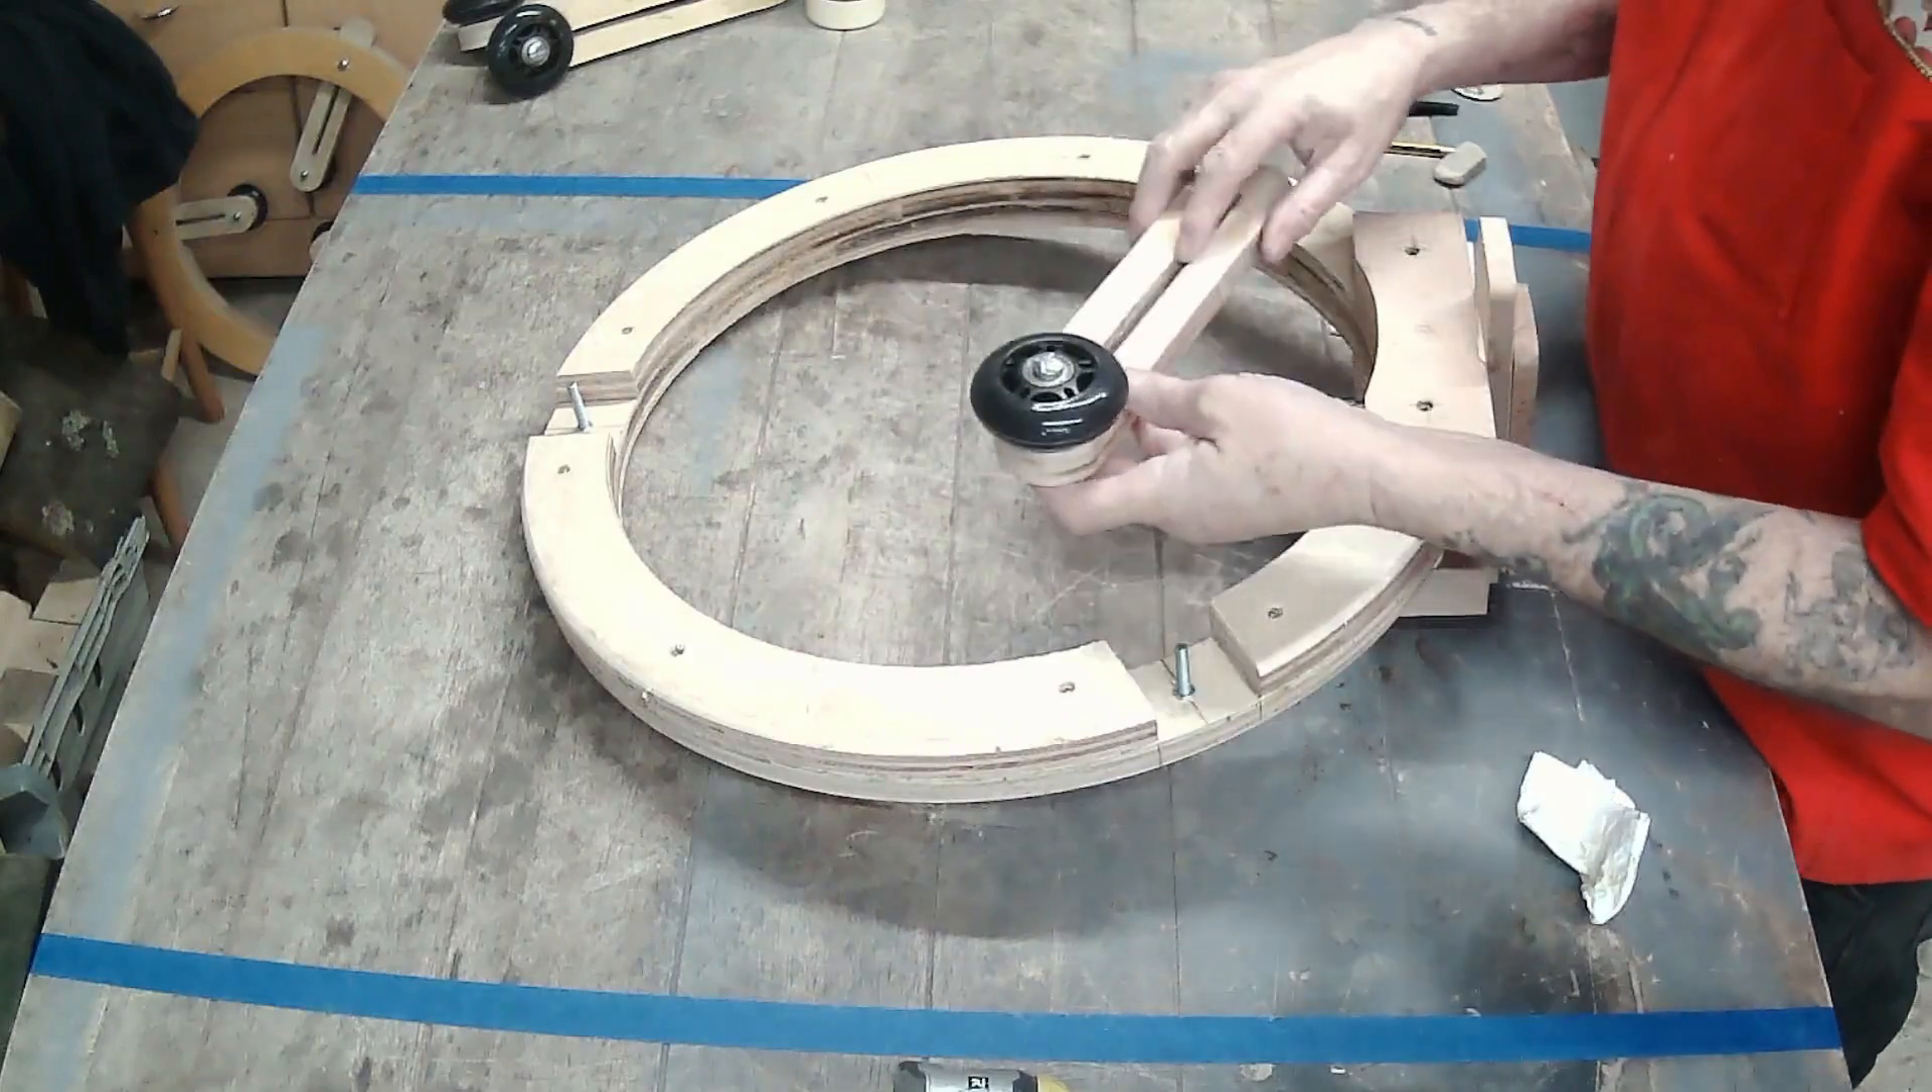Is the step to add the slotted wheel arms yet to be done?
Yes.